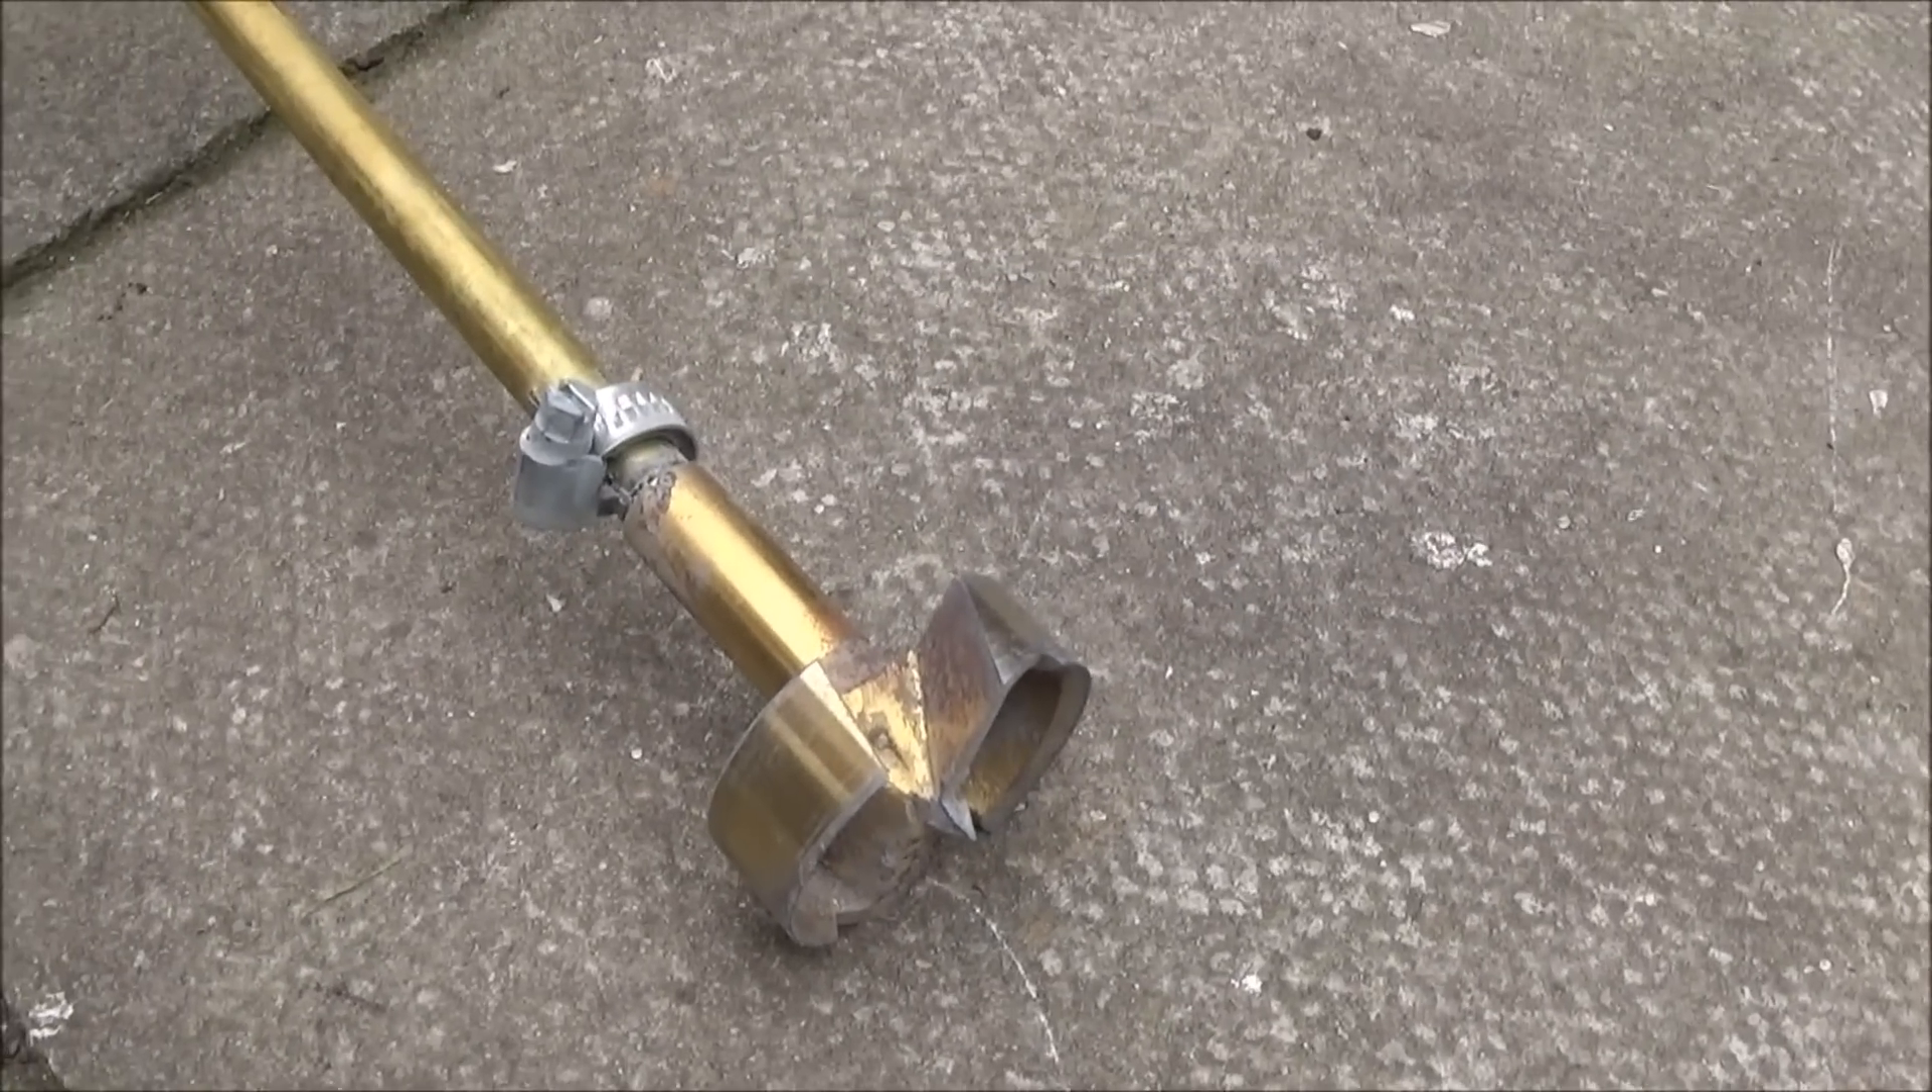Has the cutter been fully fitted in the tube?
Yes.